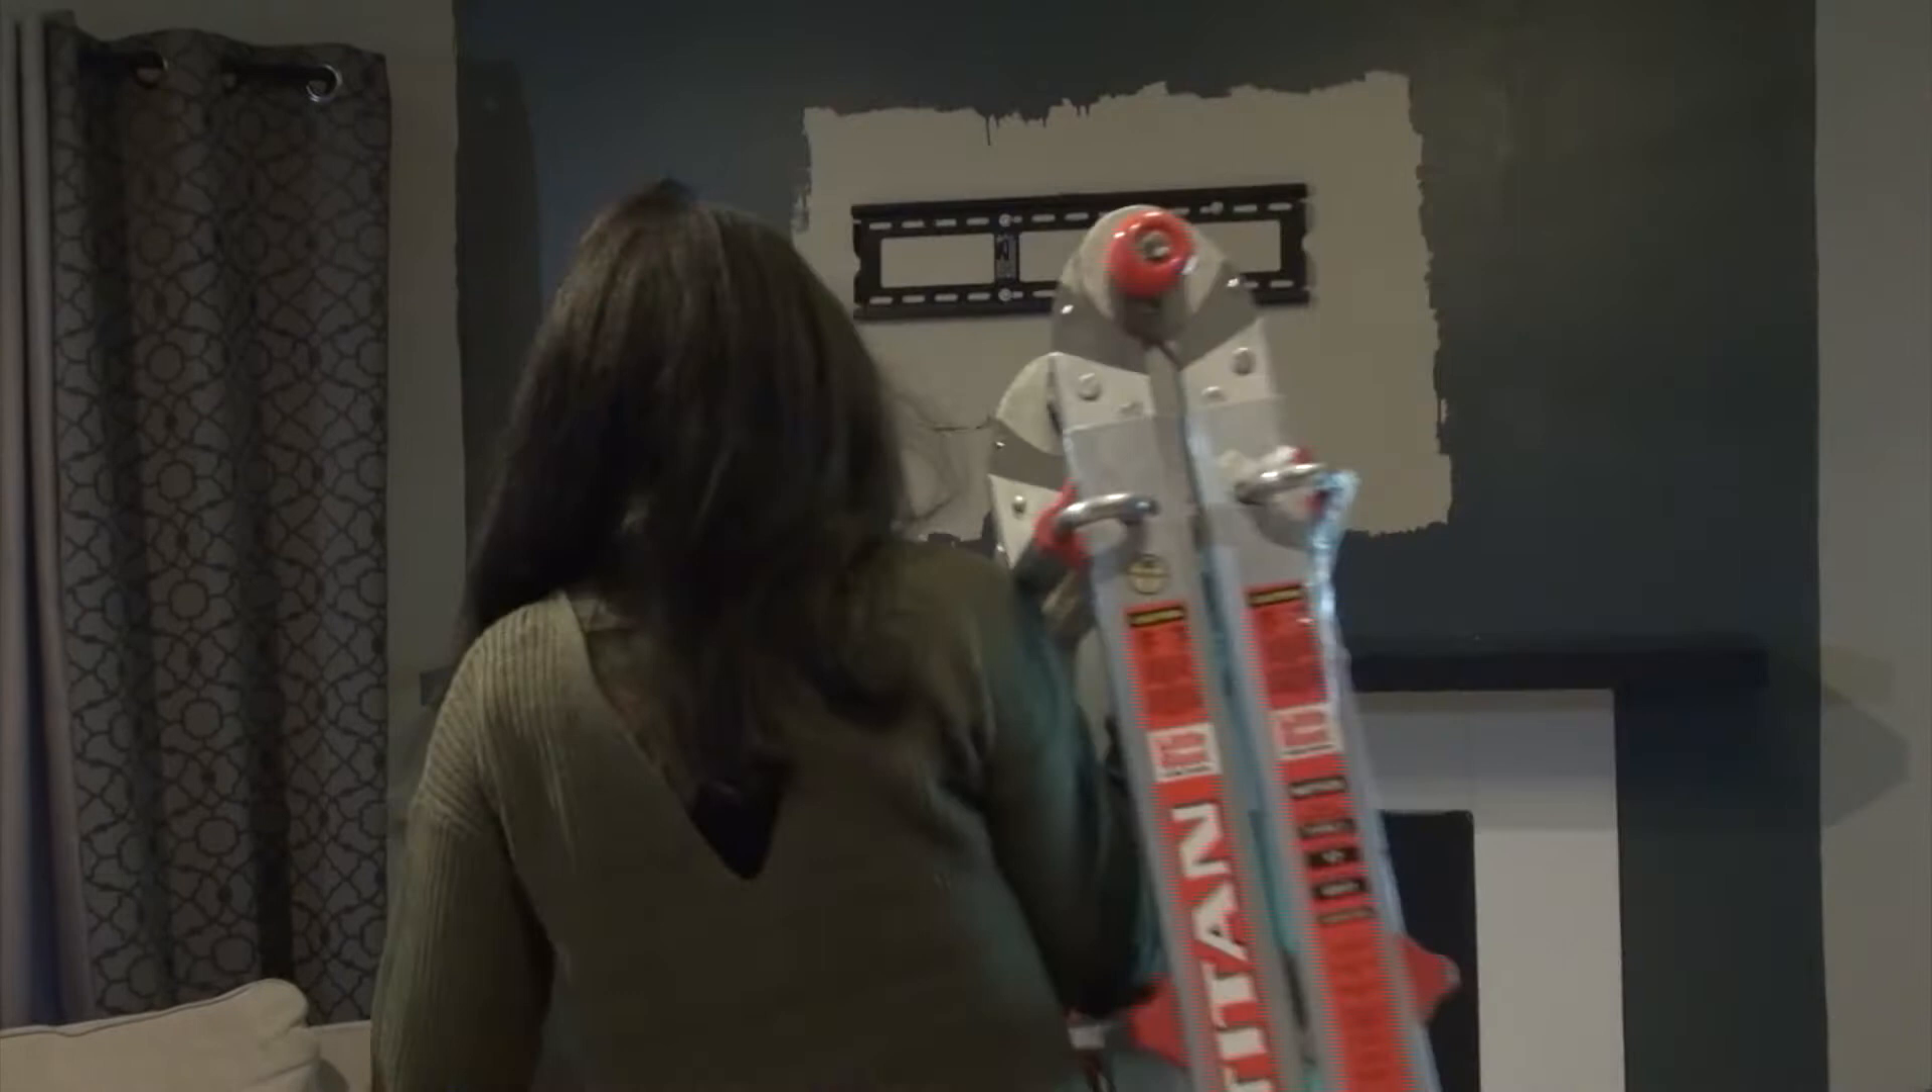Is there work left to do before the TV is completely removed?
No.